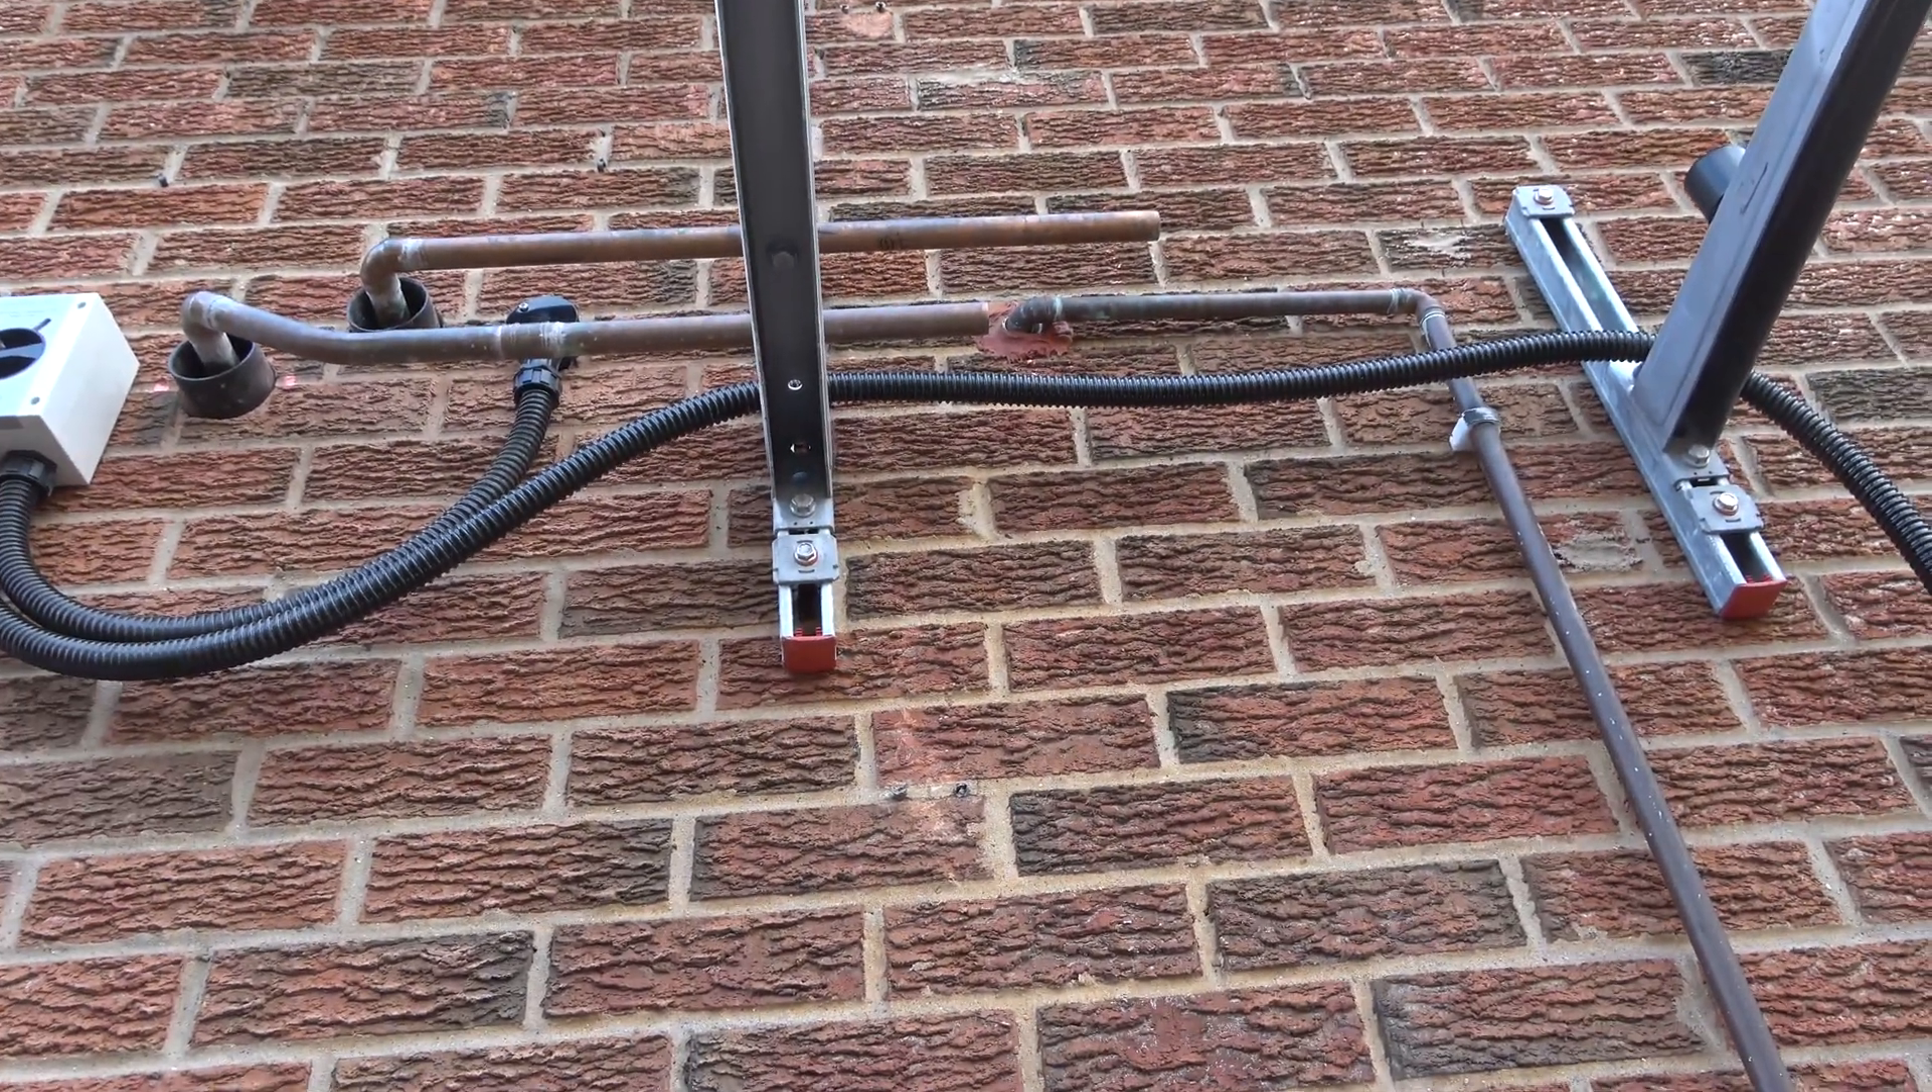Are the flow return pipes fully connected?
No.